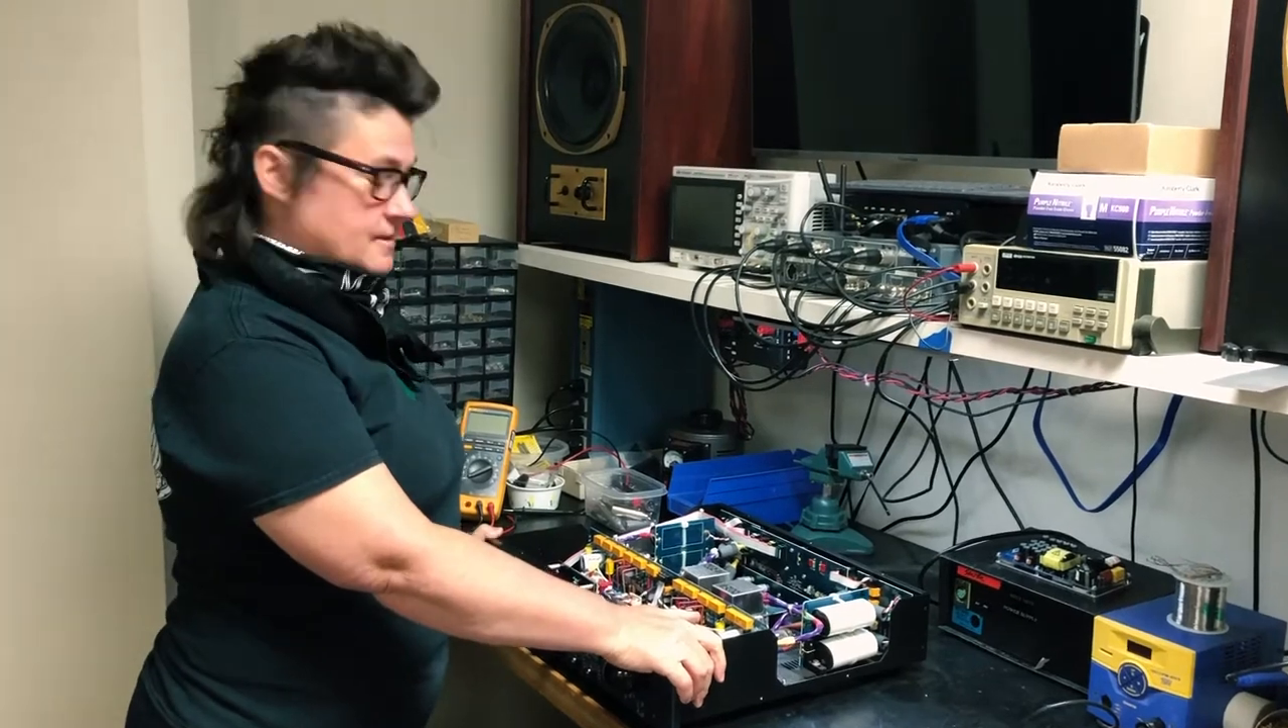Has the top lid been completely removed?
Yes.